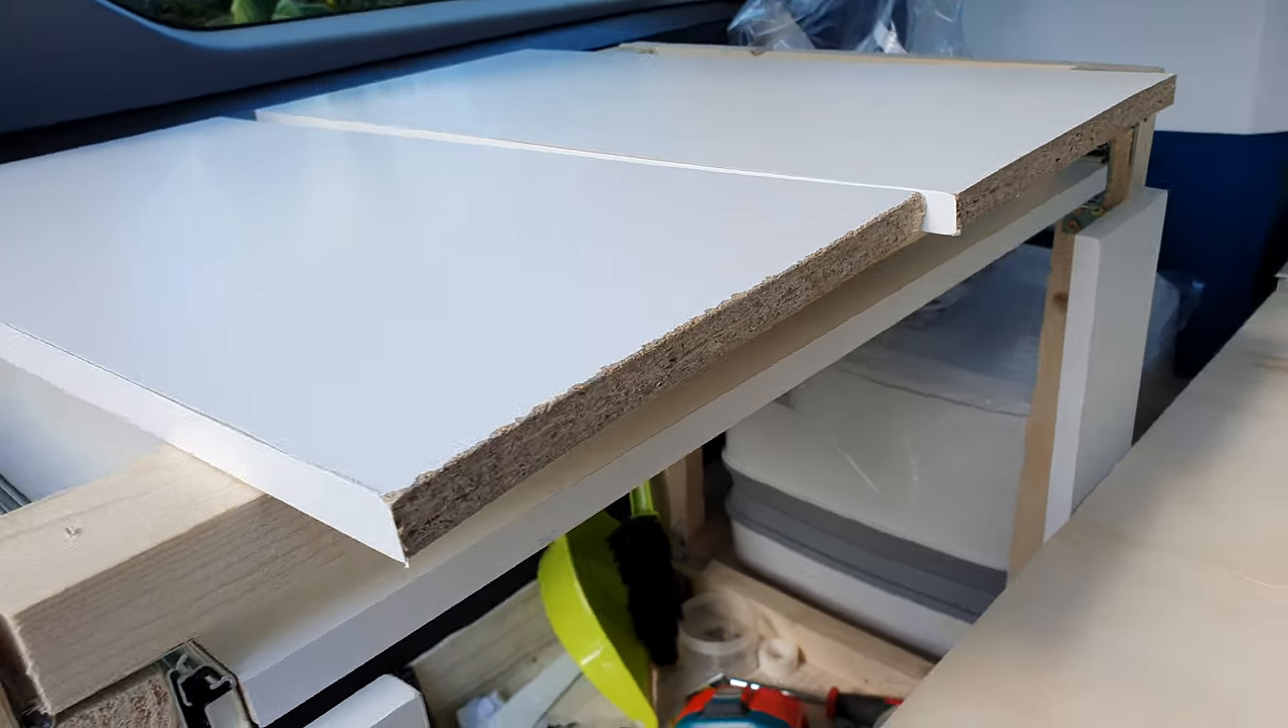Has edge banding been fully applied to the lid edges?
No.